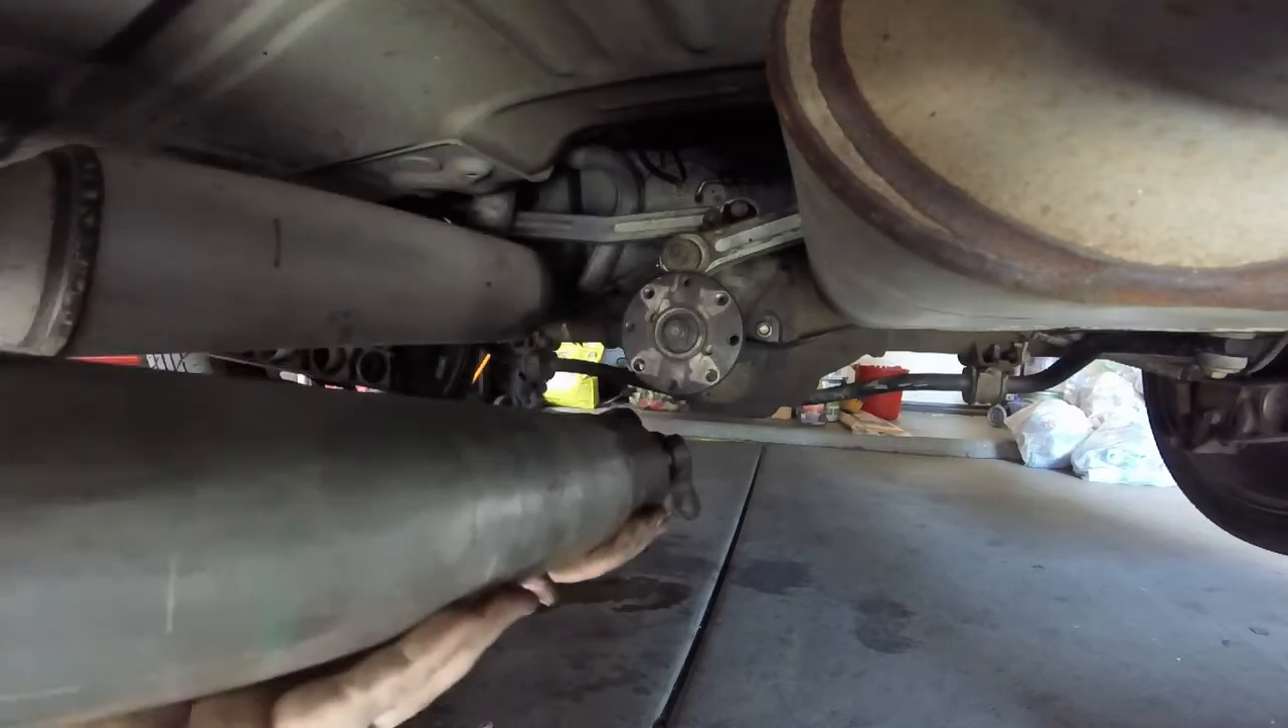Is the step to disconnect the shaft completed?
Yes.